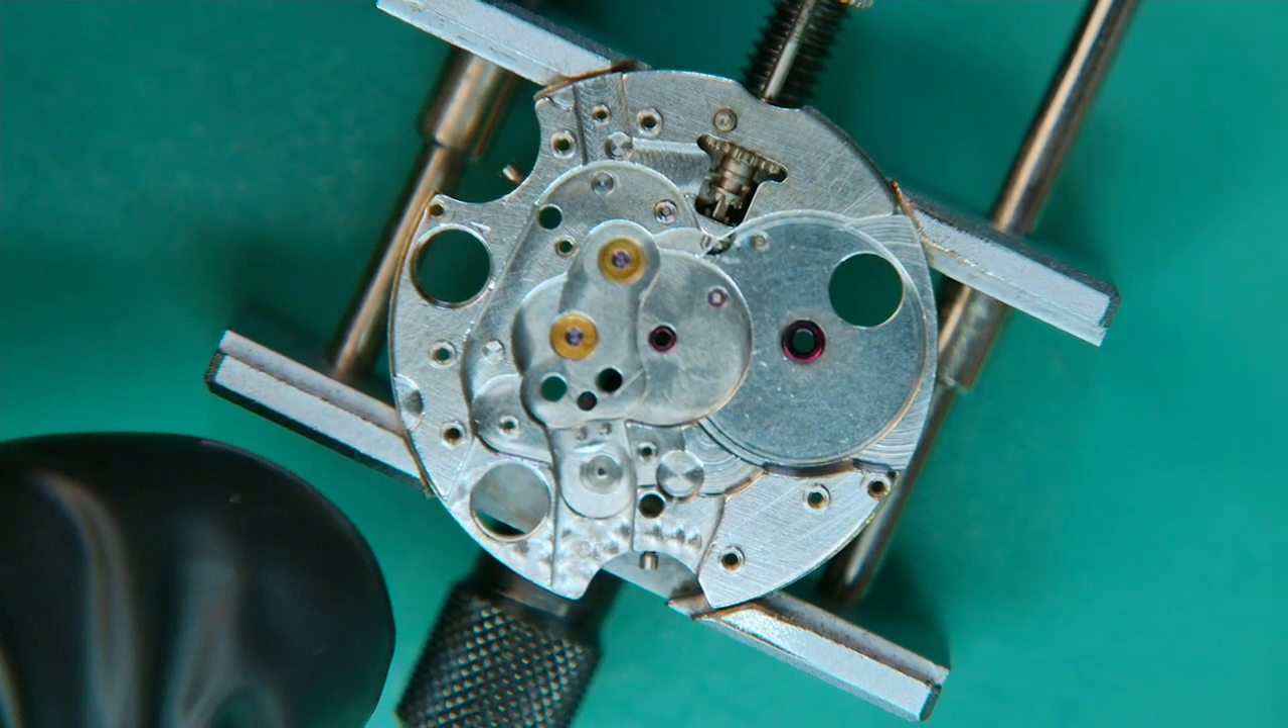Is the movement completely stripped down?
No.